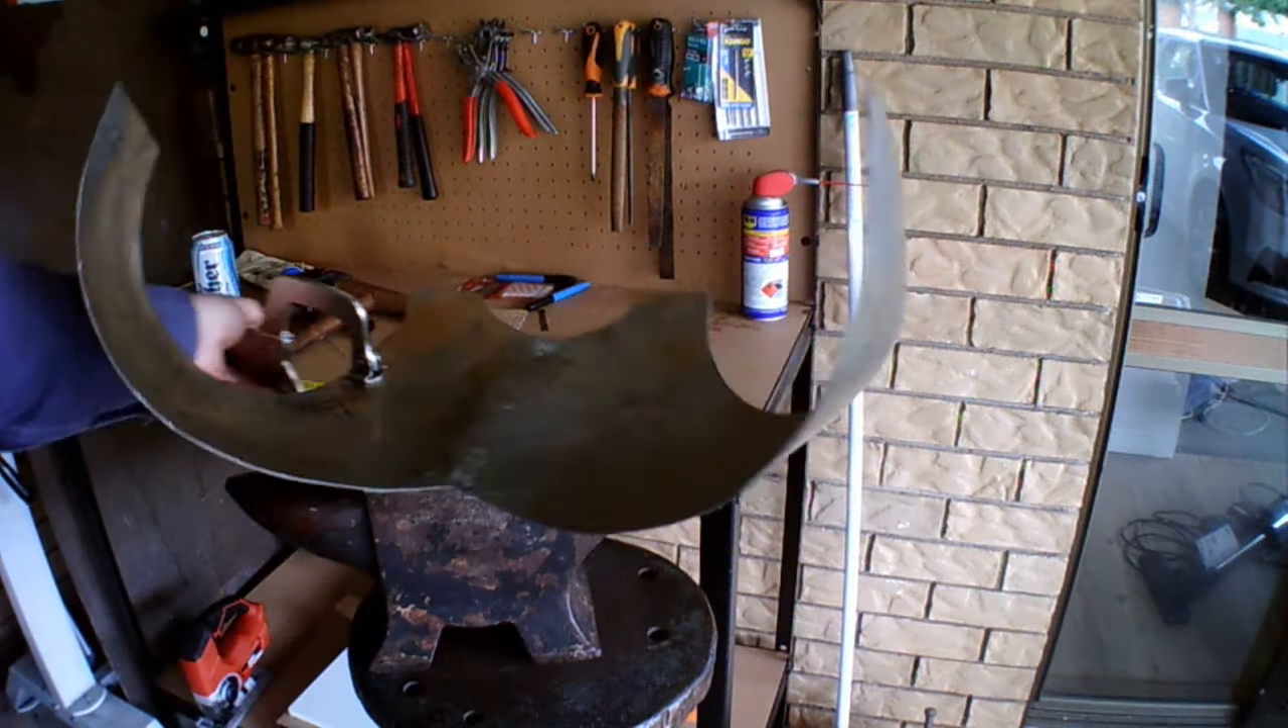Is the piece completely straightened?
No.